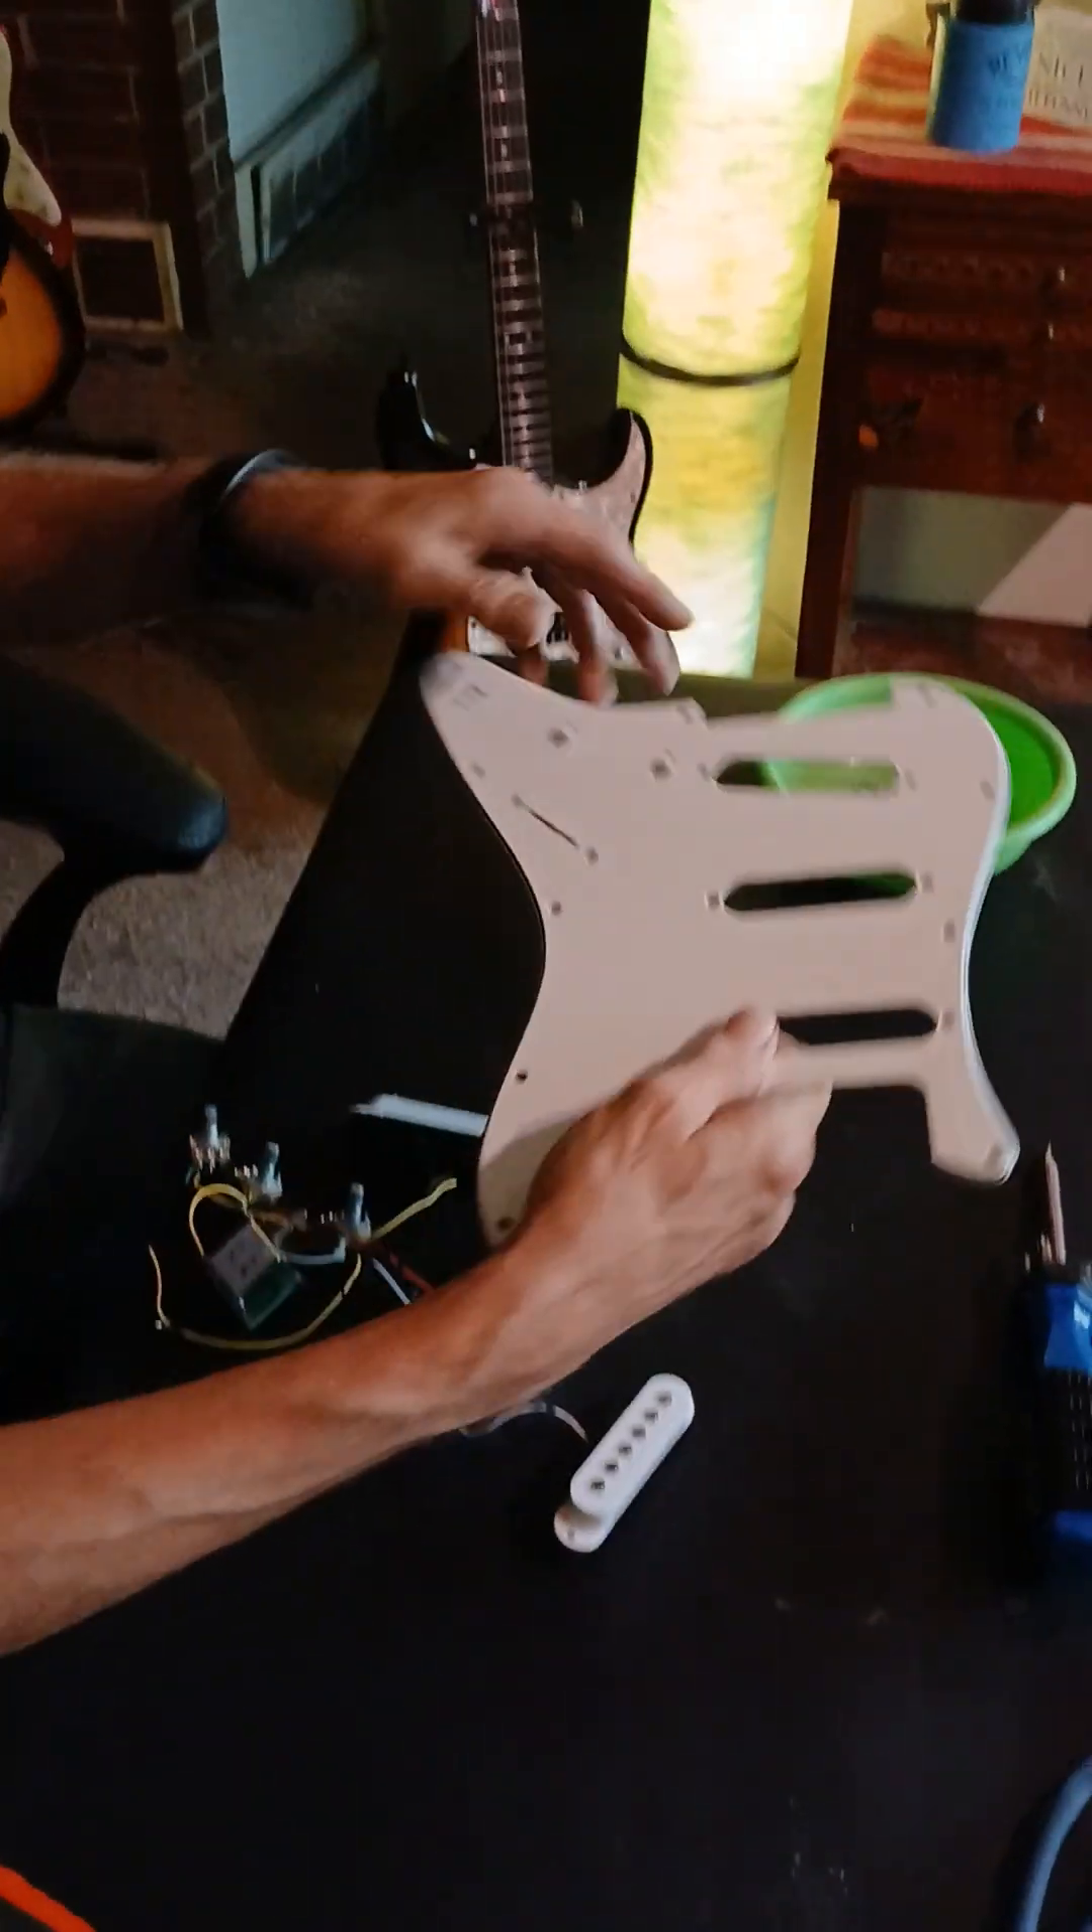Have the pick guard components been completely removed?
Yes.